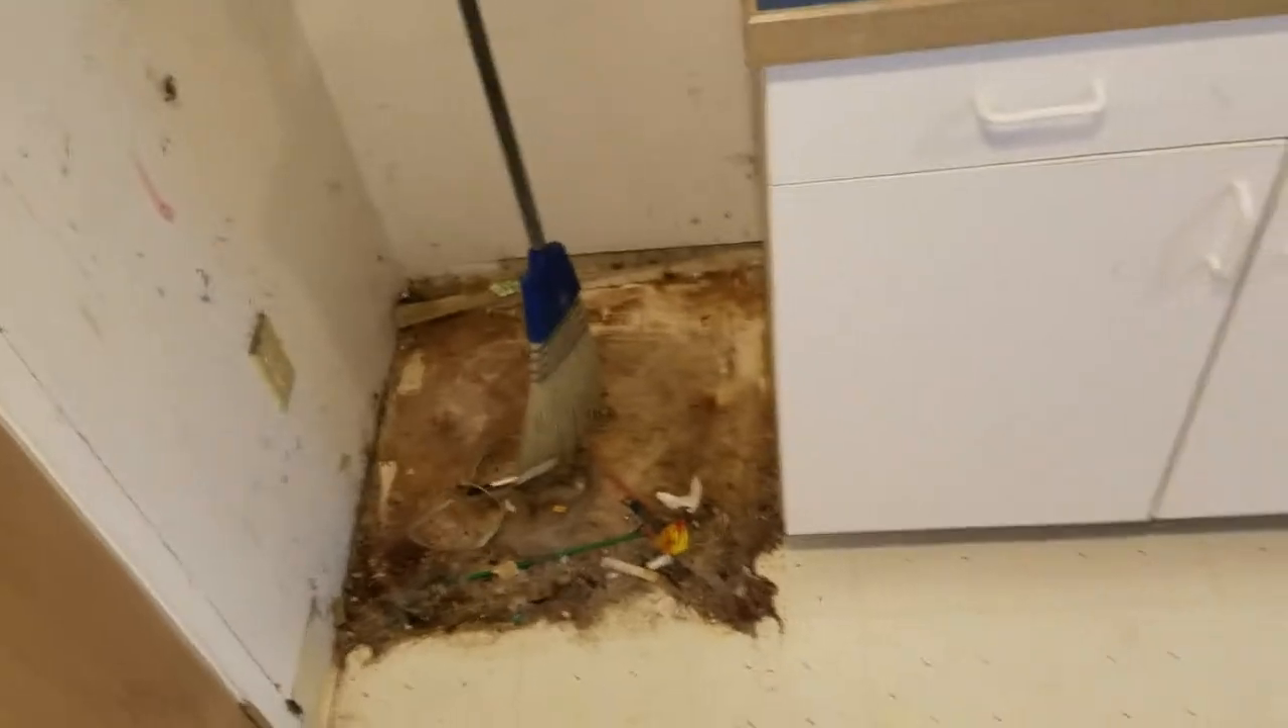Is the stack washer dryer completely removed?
Yes.